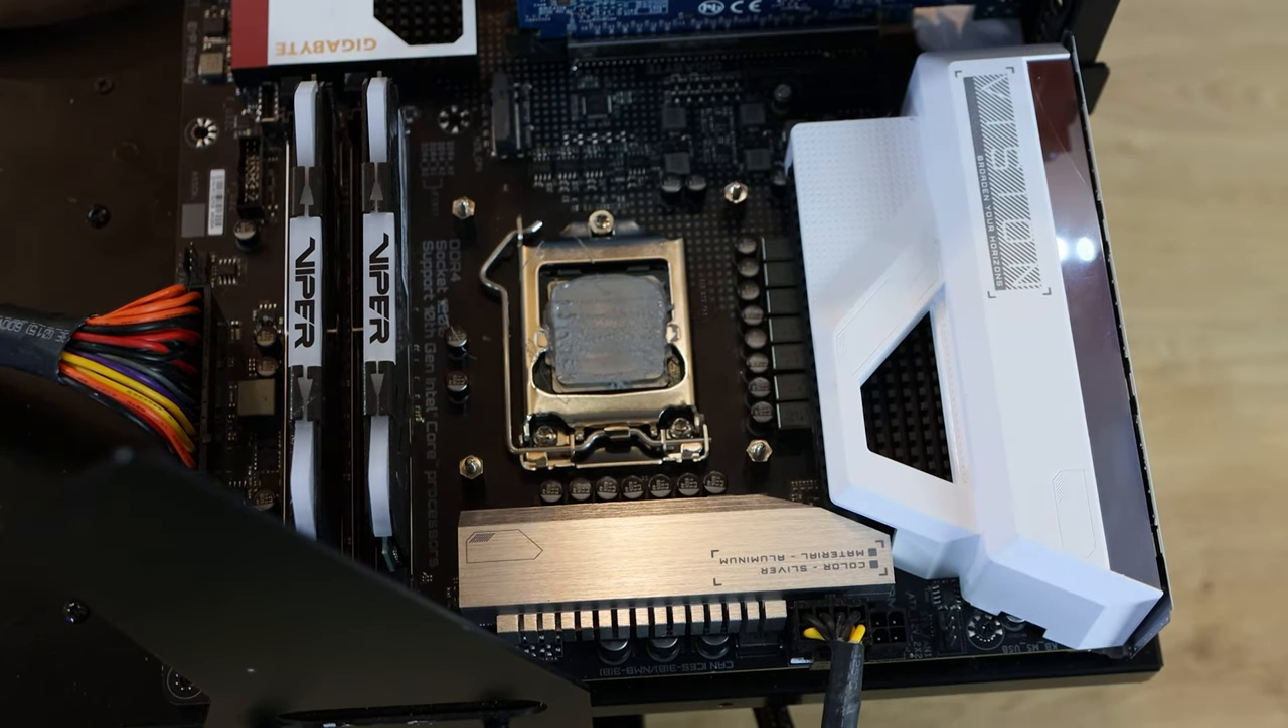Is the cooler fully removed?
Yes.